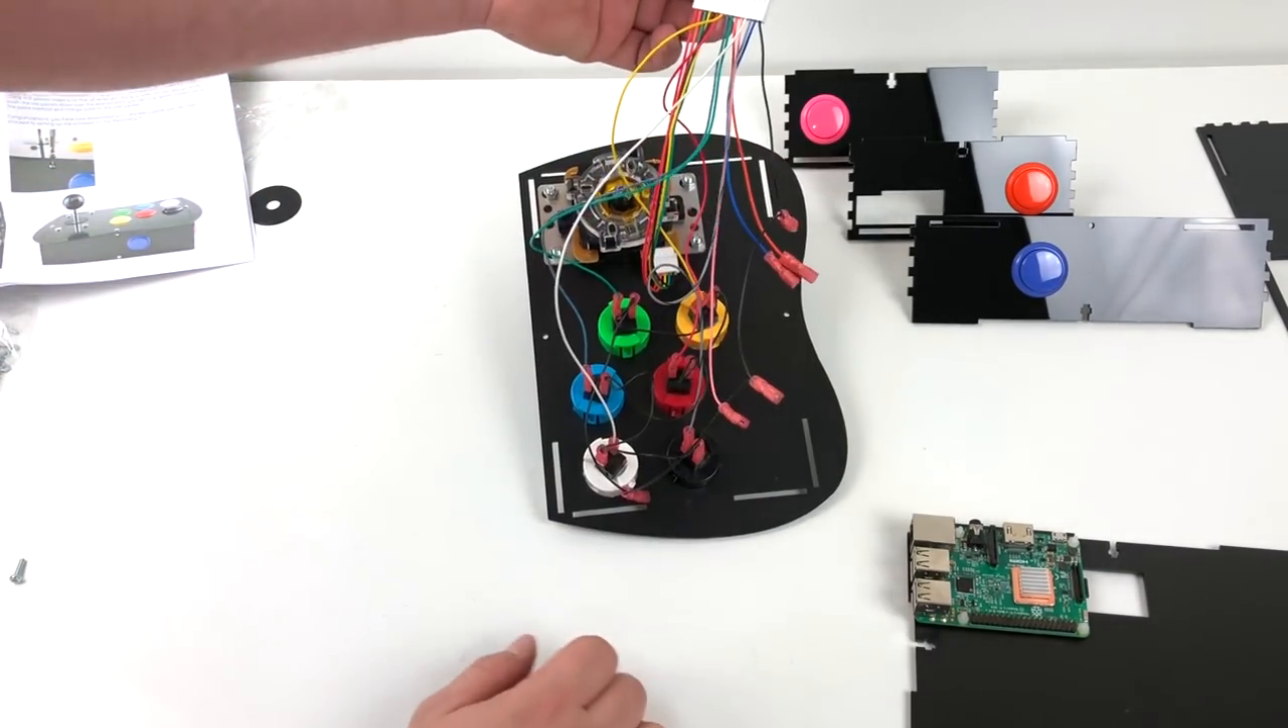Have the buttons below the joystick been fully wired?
Yes.